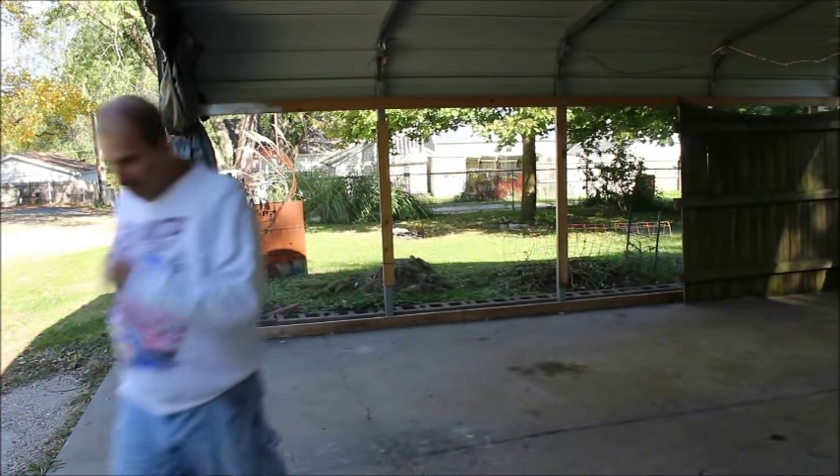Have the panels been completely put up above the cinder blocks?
No.